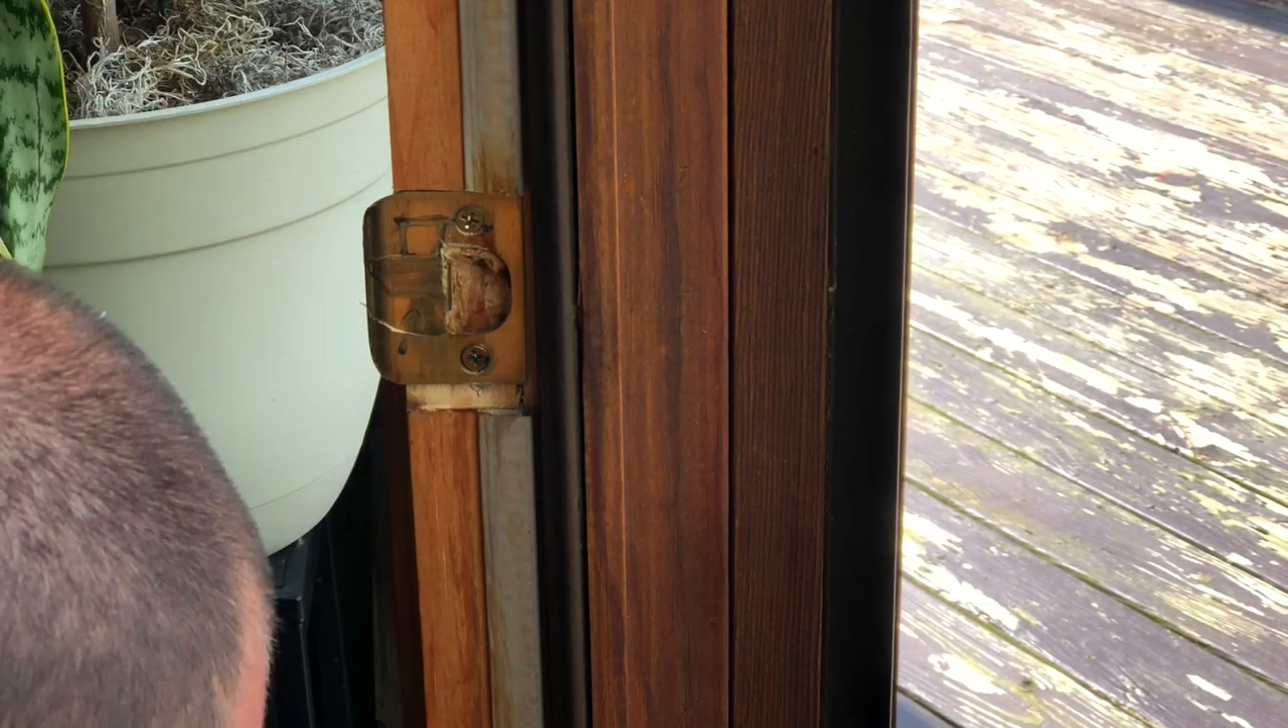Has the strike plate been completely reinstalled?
Yes.